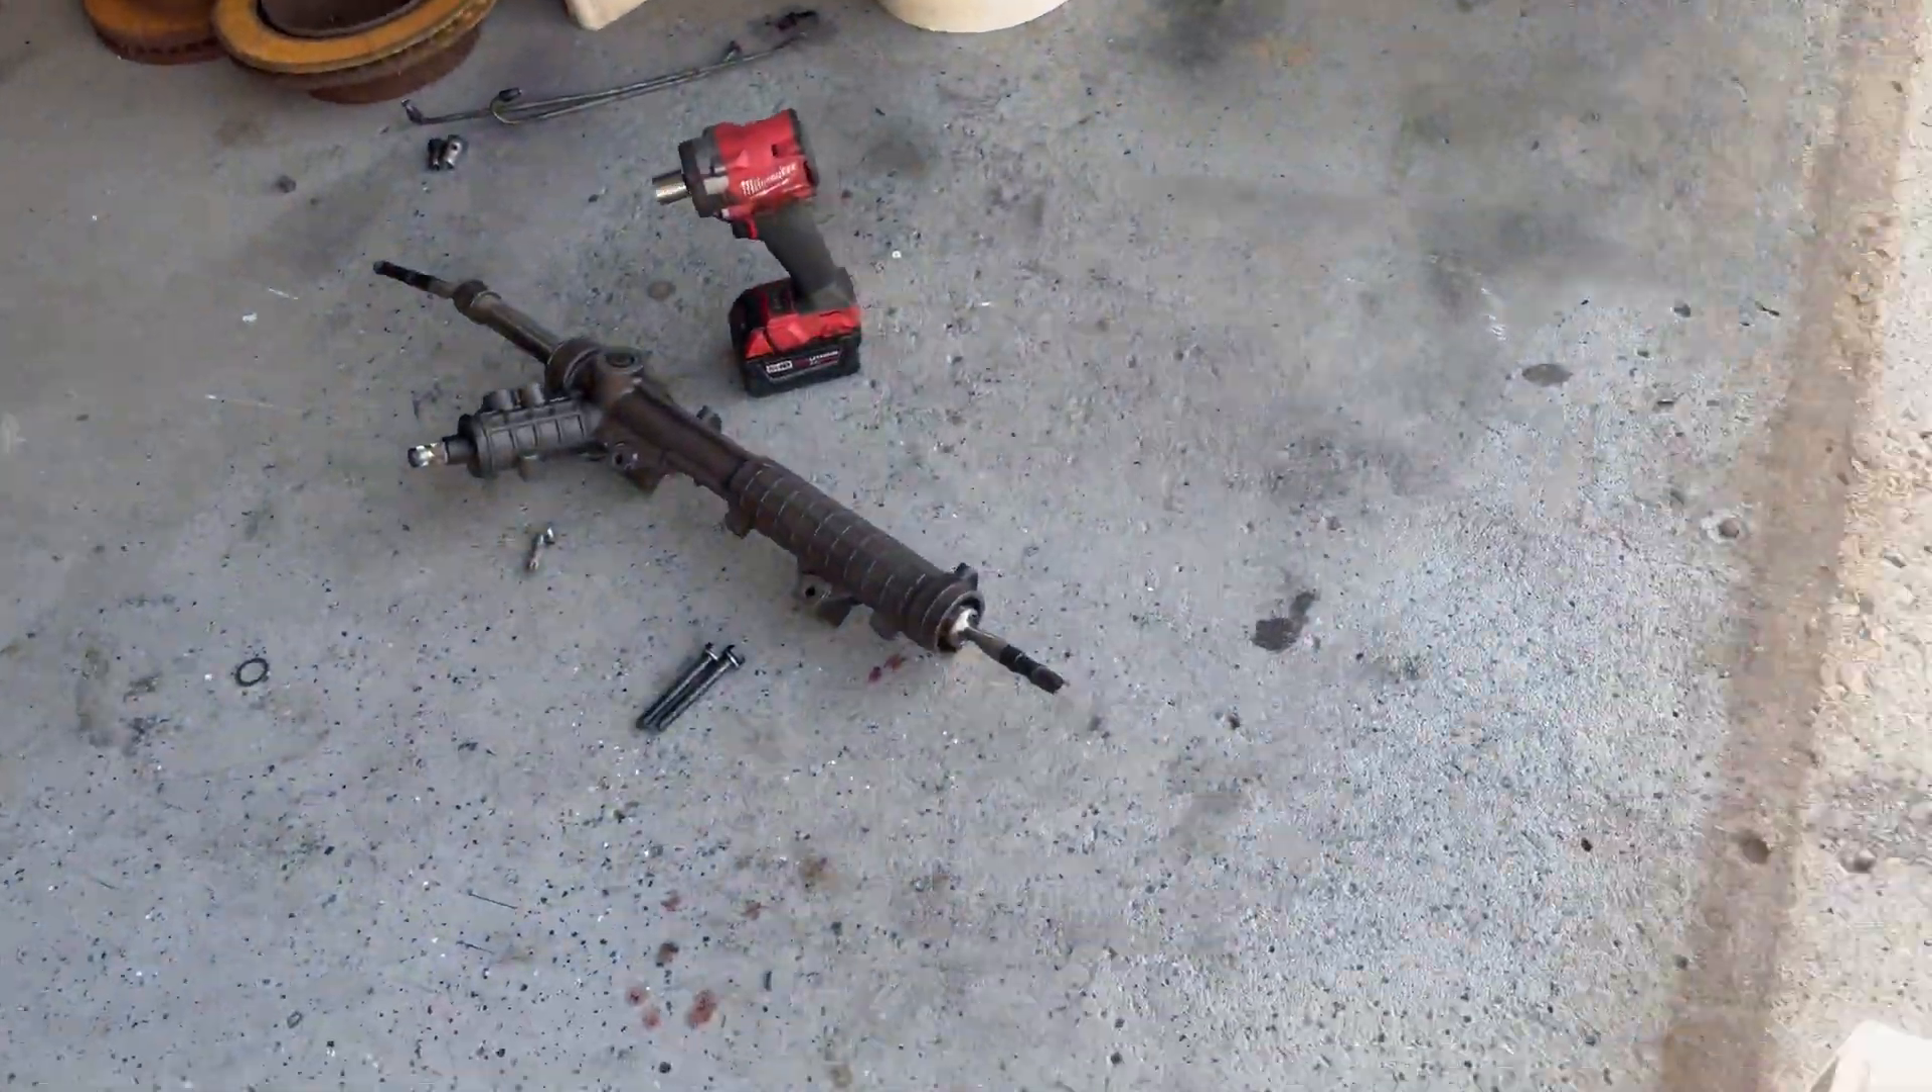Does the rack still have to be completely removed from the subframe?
No.